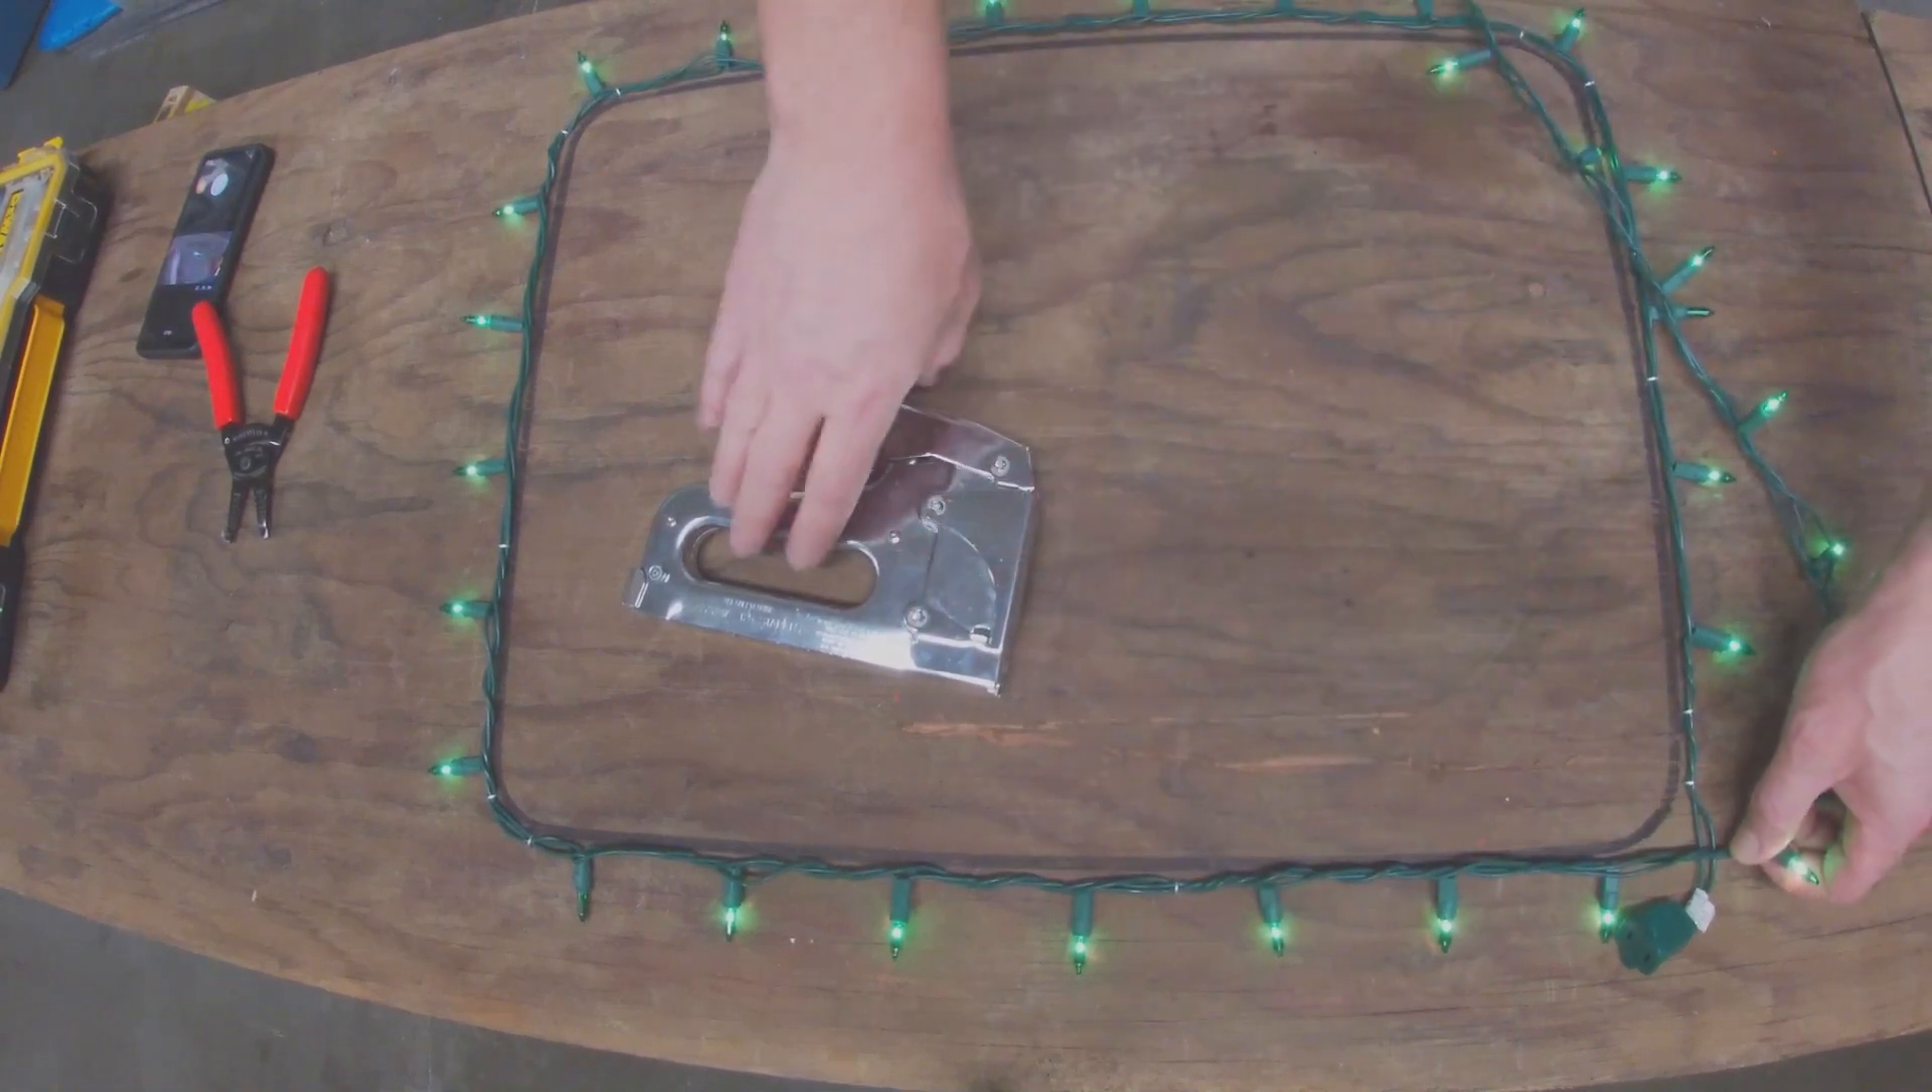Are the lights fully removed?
No.